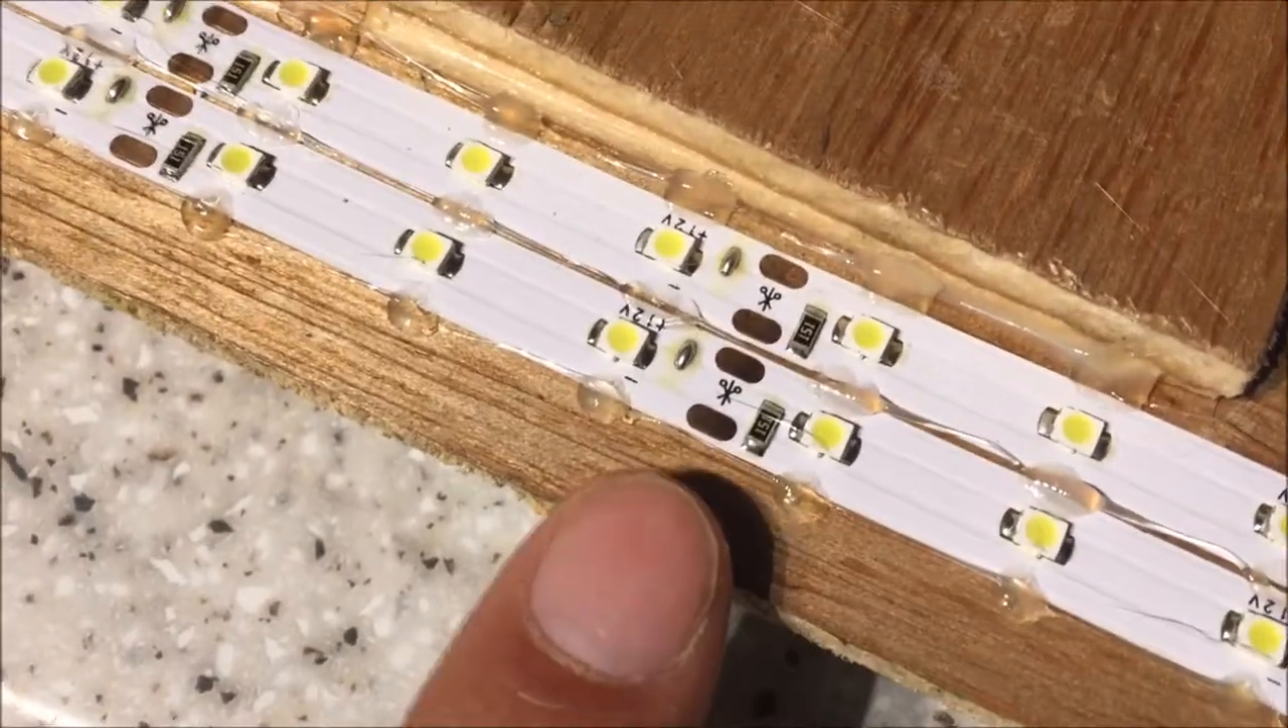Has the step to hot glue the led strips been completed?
Yes.